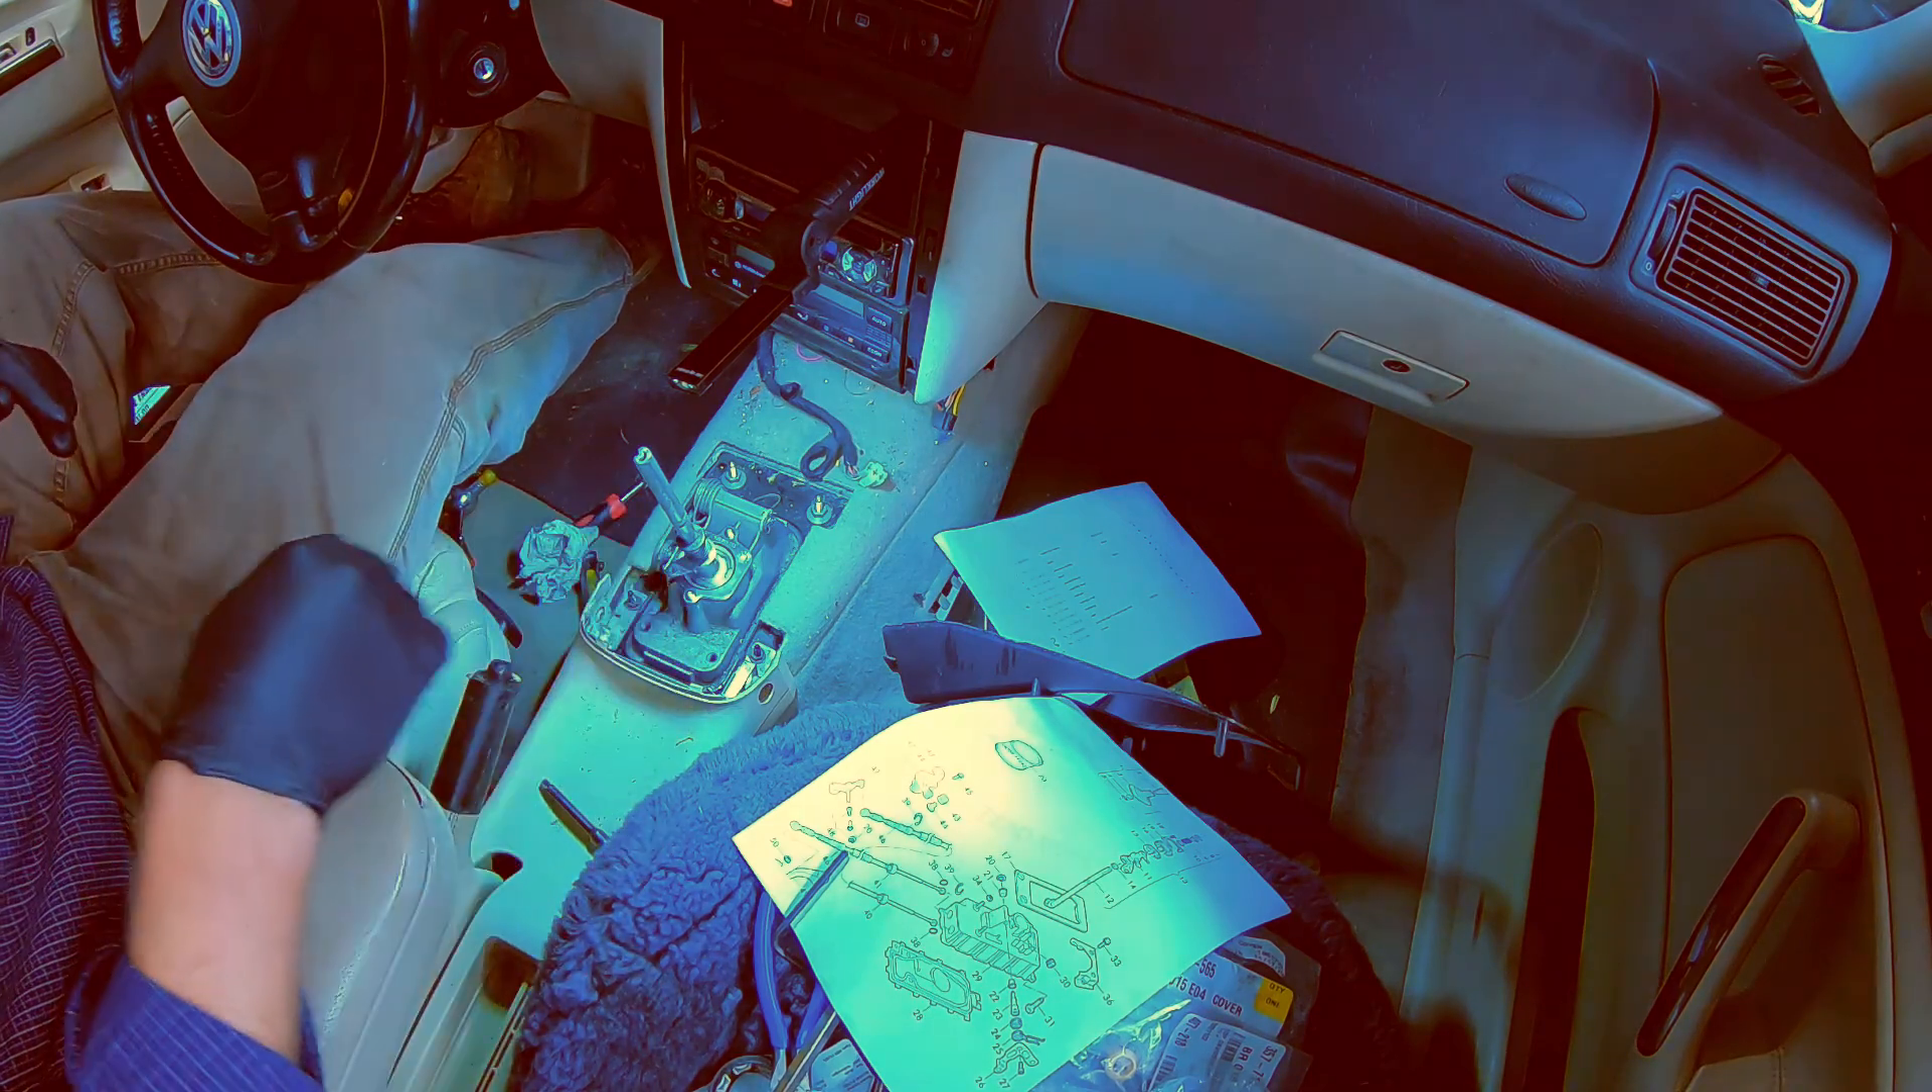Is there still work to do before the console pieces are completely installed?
Yes.